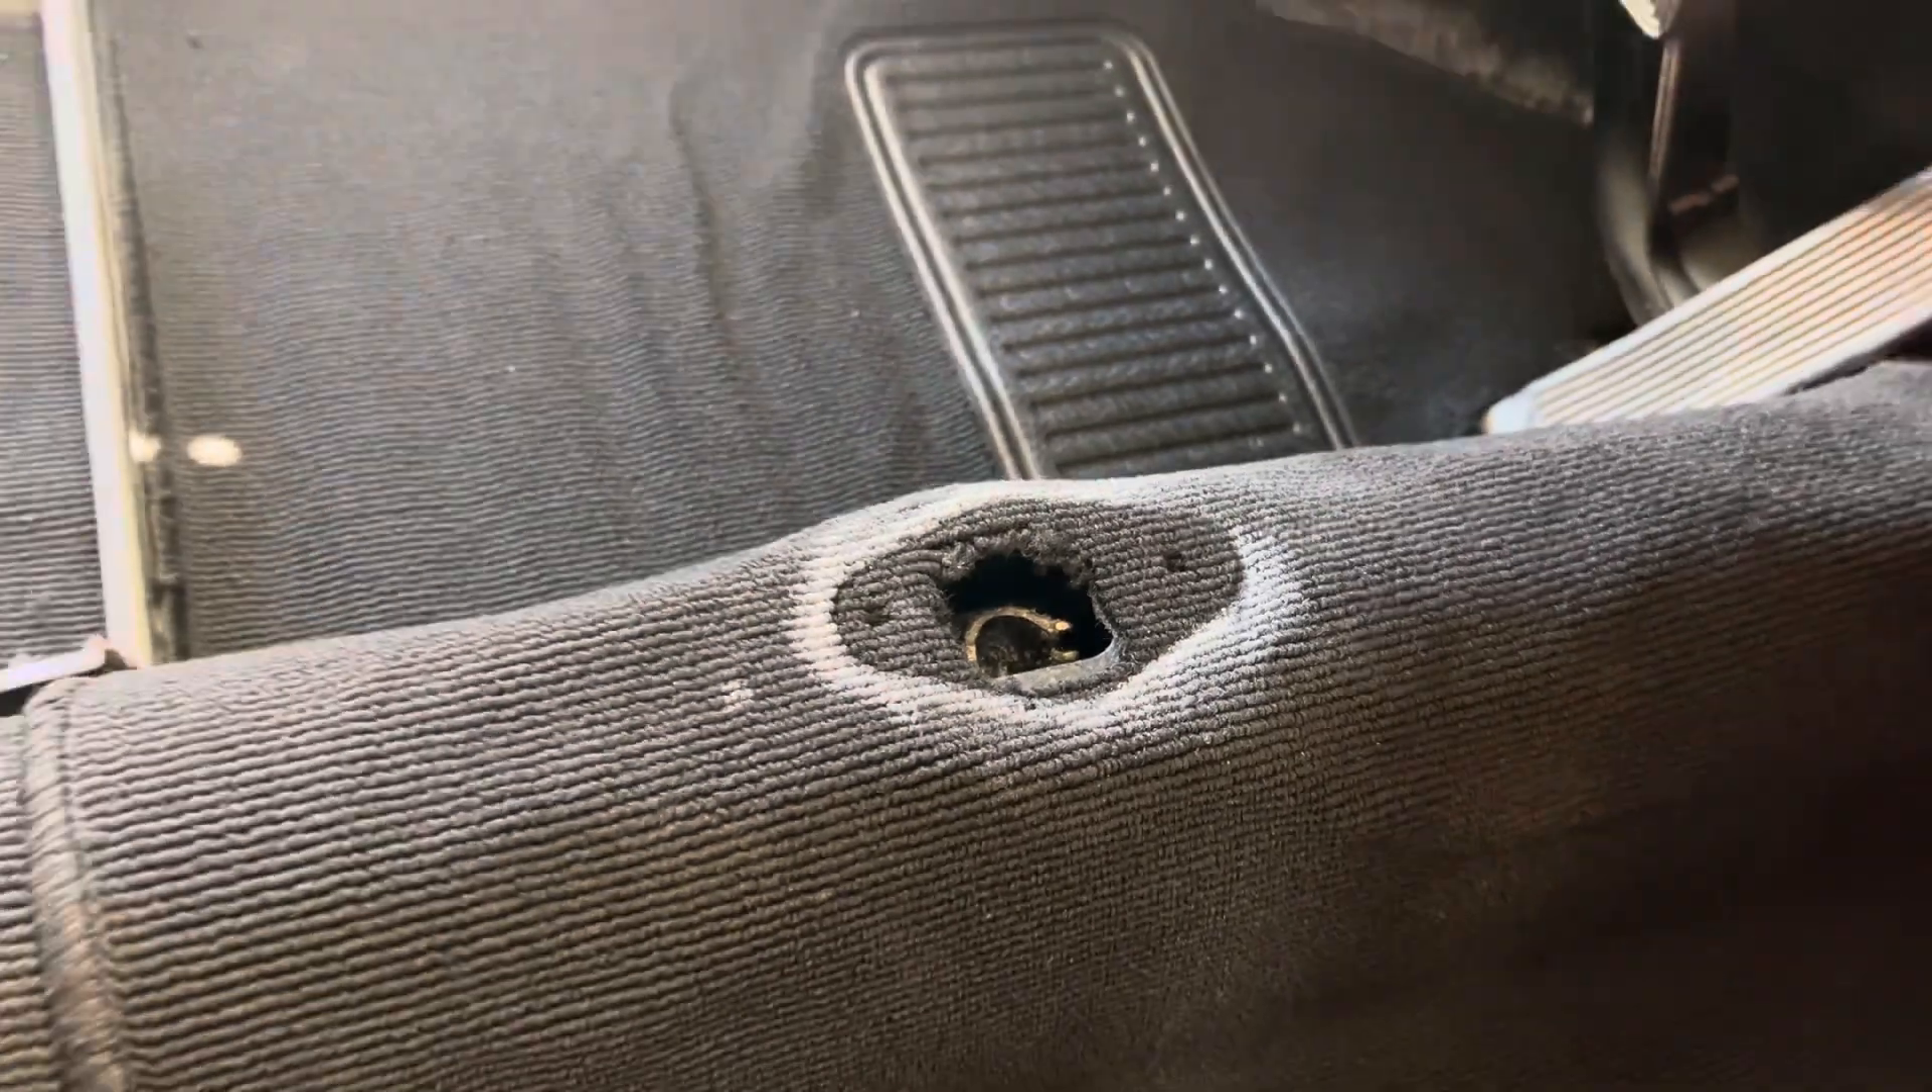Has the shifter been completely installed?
No.